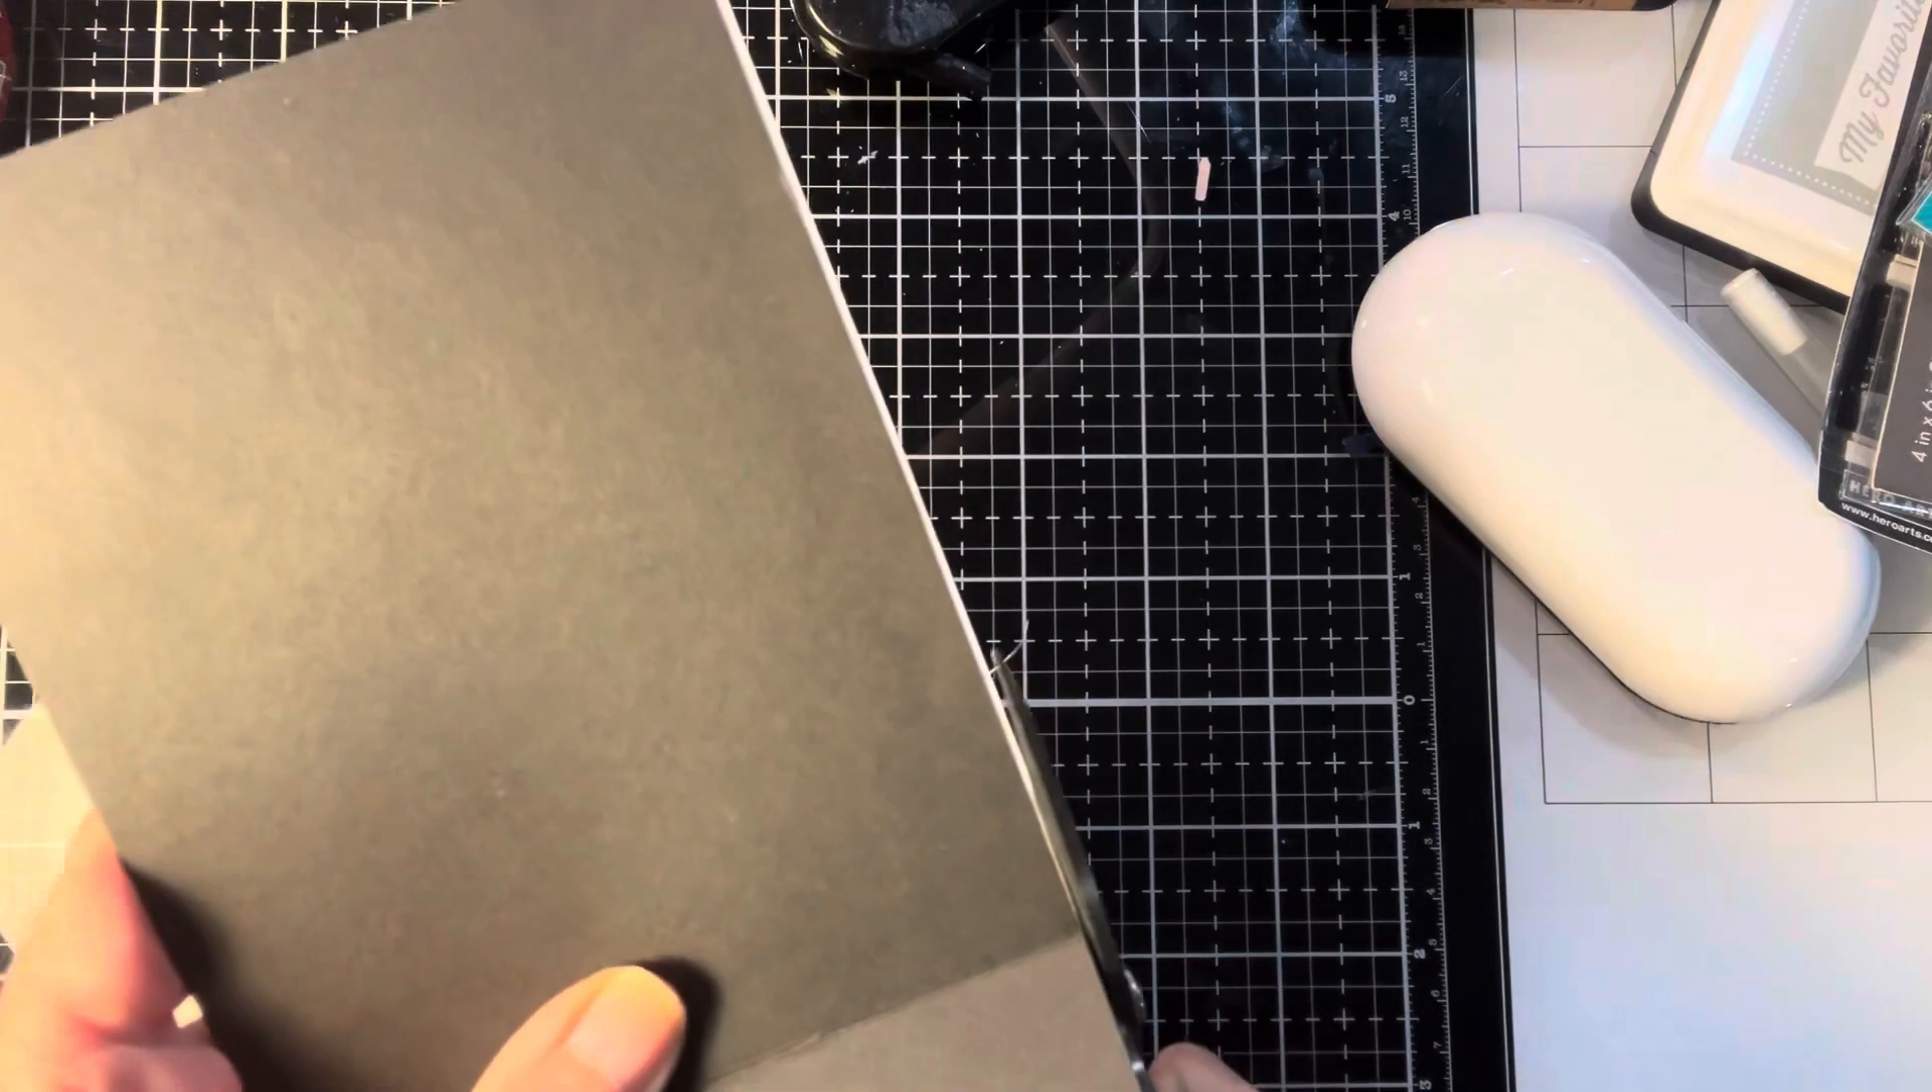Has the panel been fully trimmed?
No.